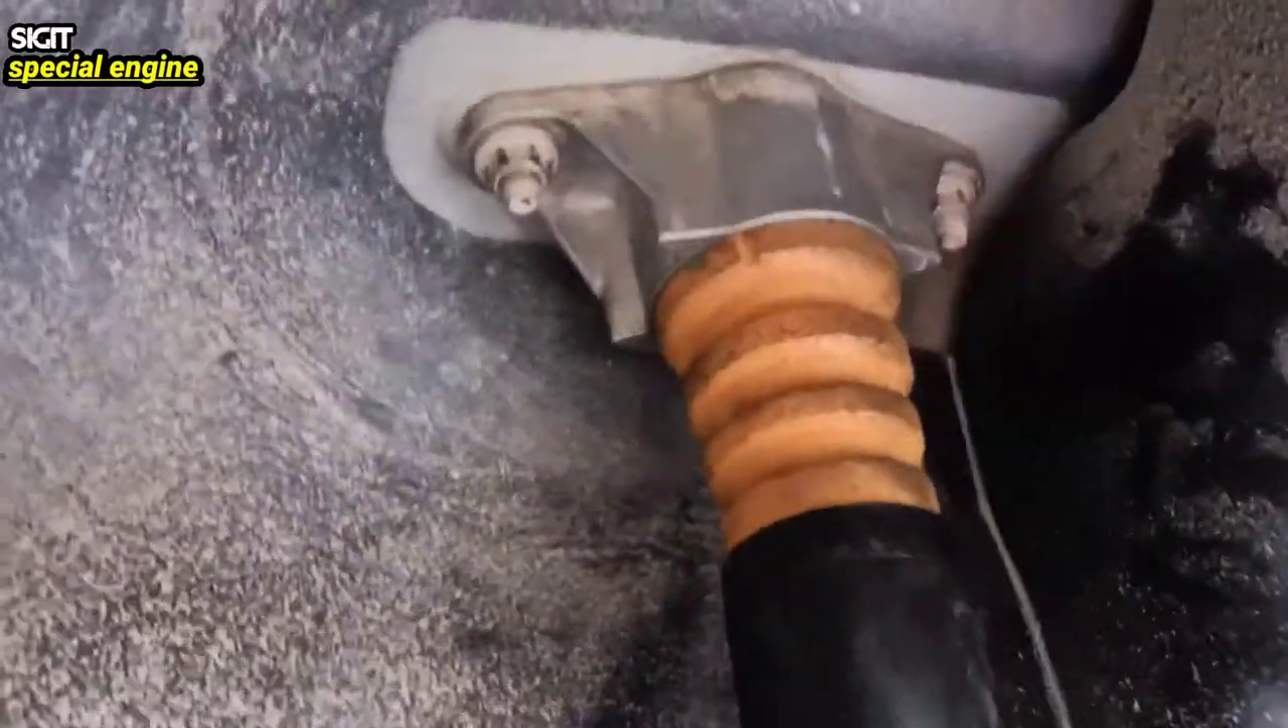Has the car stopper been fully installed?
Yes.